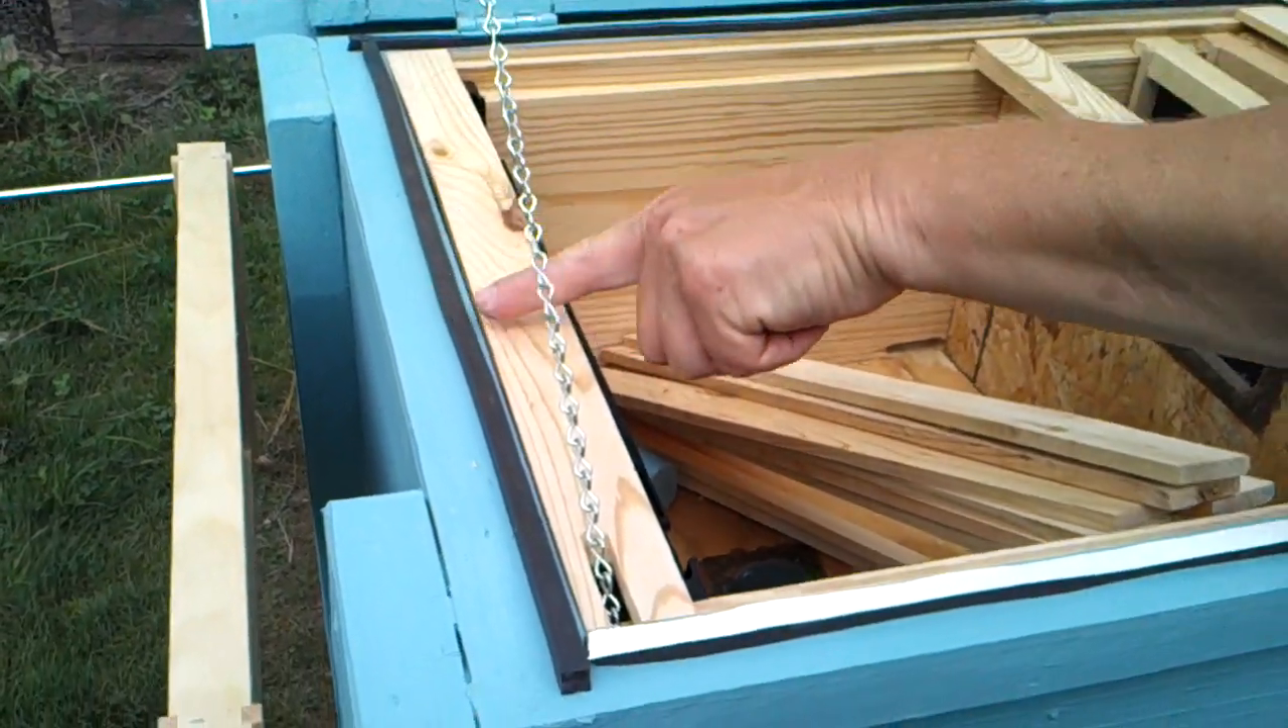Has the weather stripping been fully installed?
Yes.